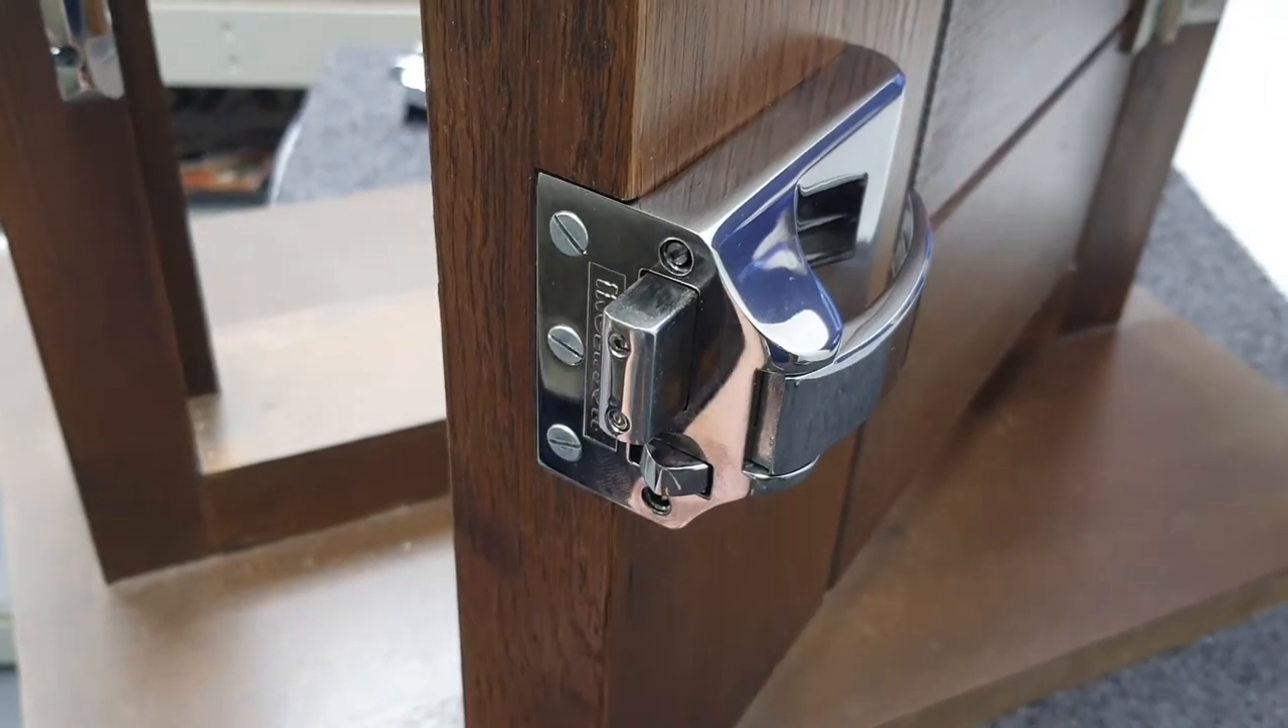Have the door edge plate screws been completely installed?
Yes.